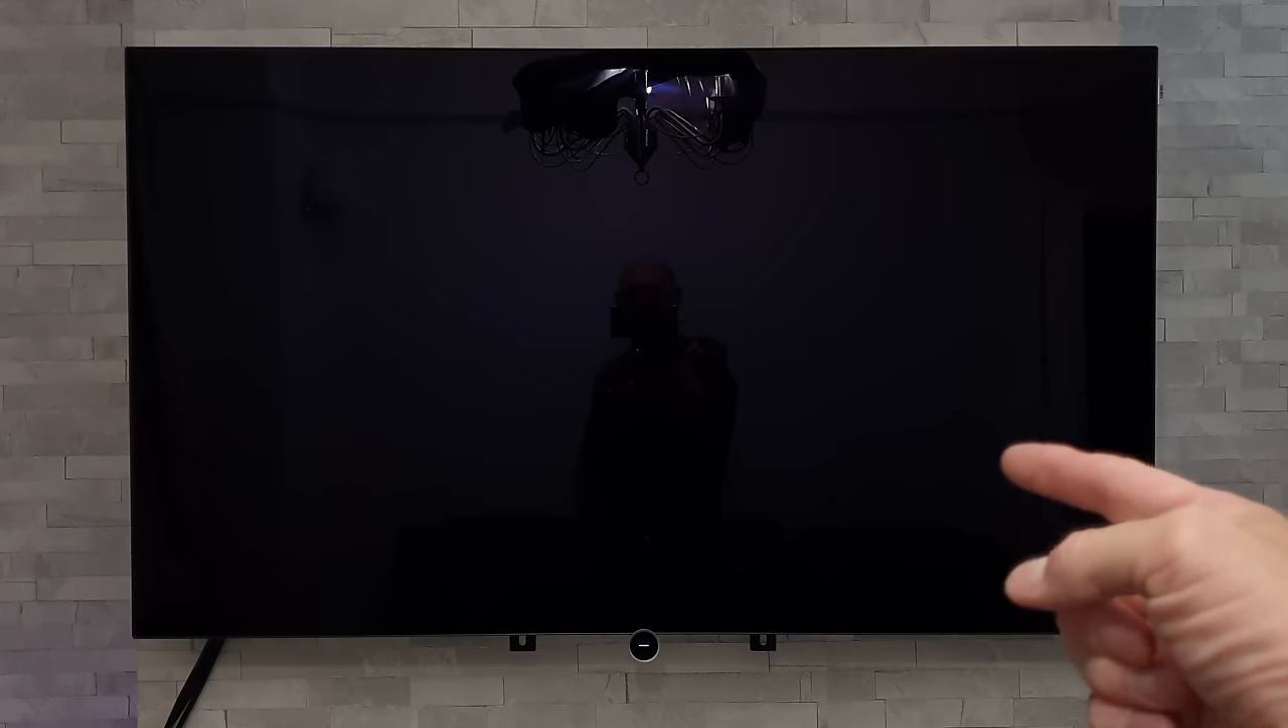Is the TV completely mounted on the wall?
Yes.